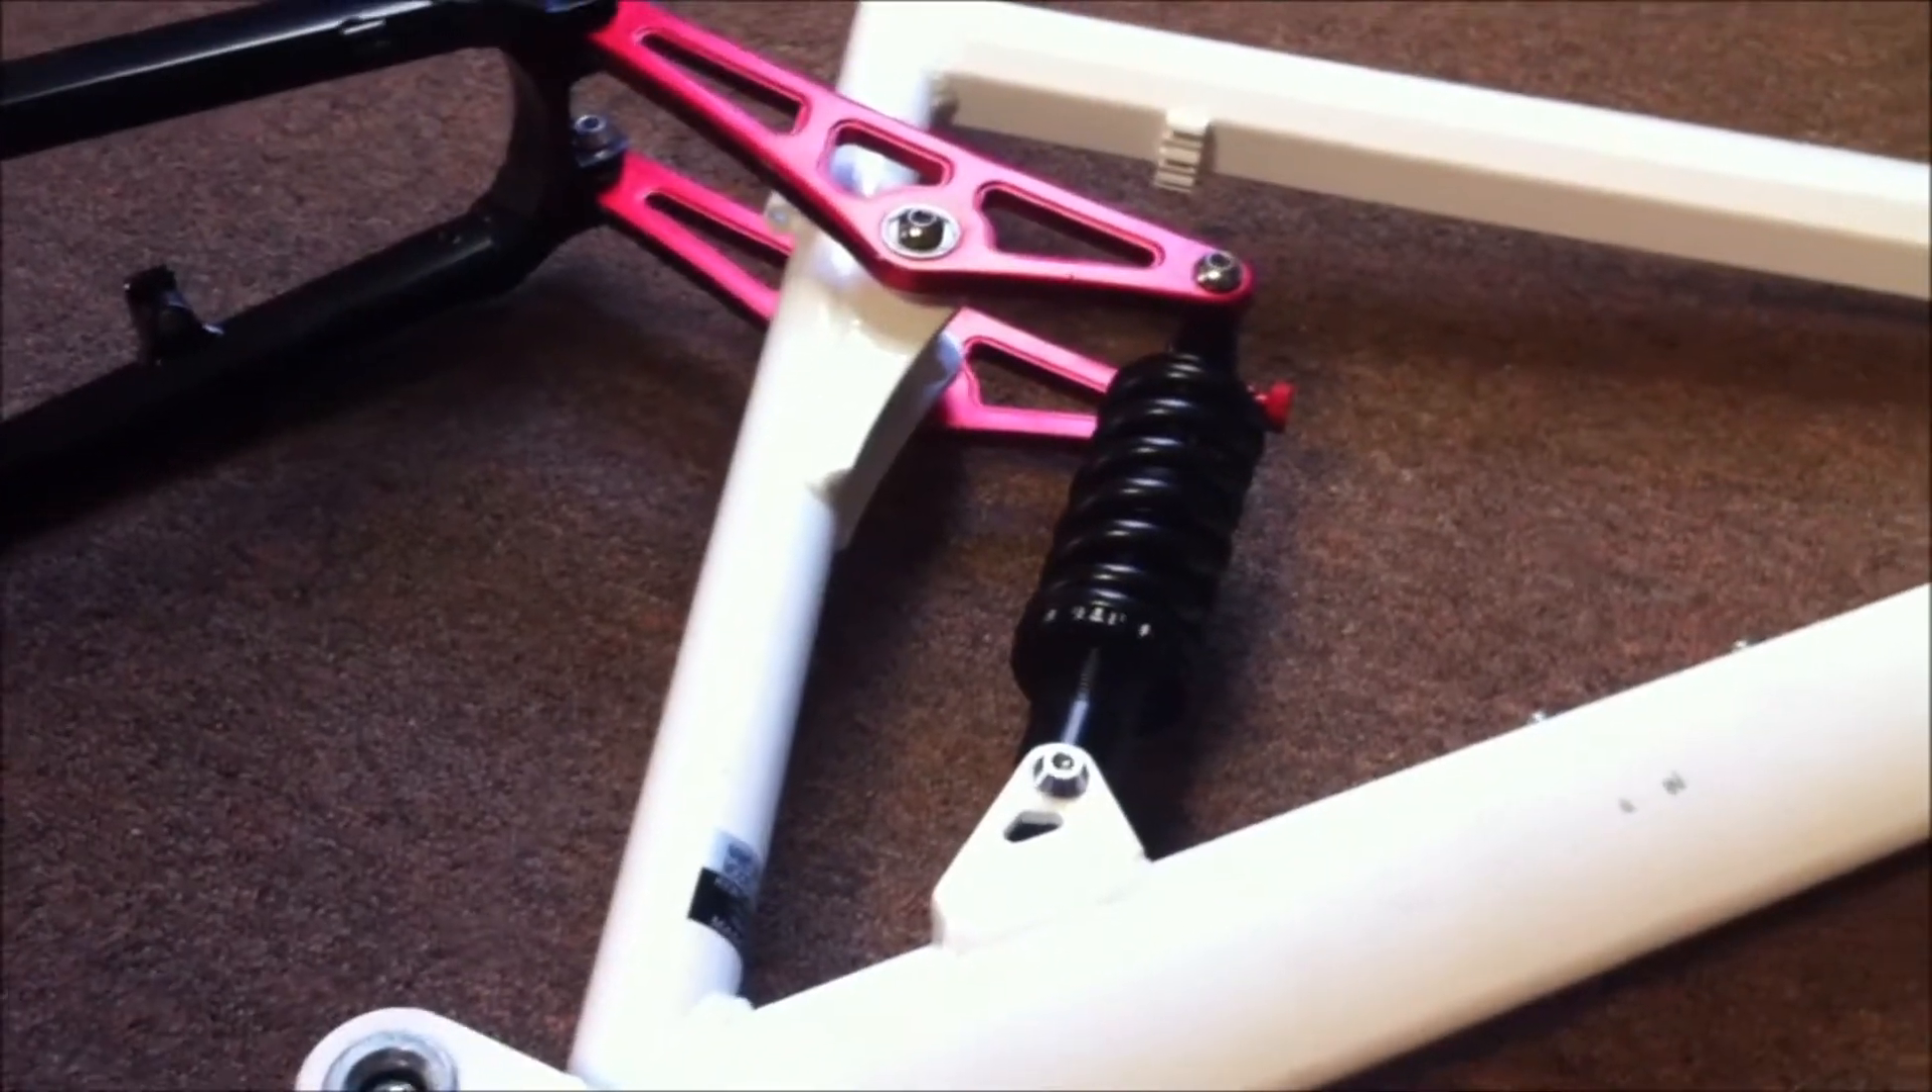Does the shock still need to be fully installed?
No.